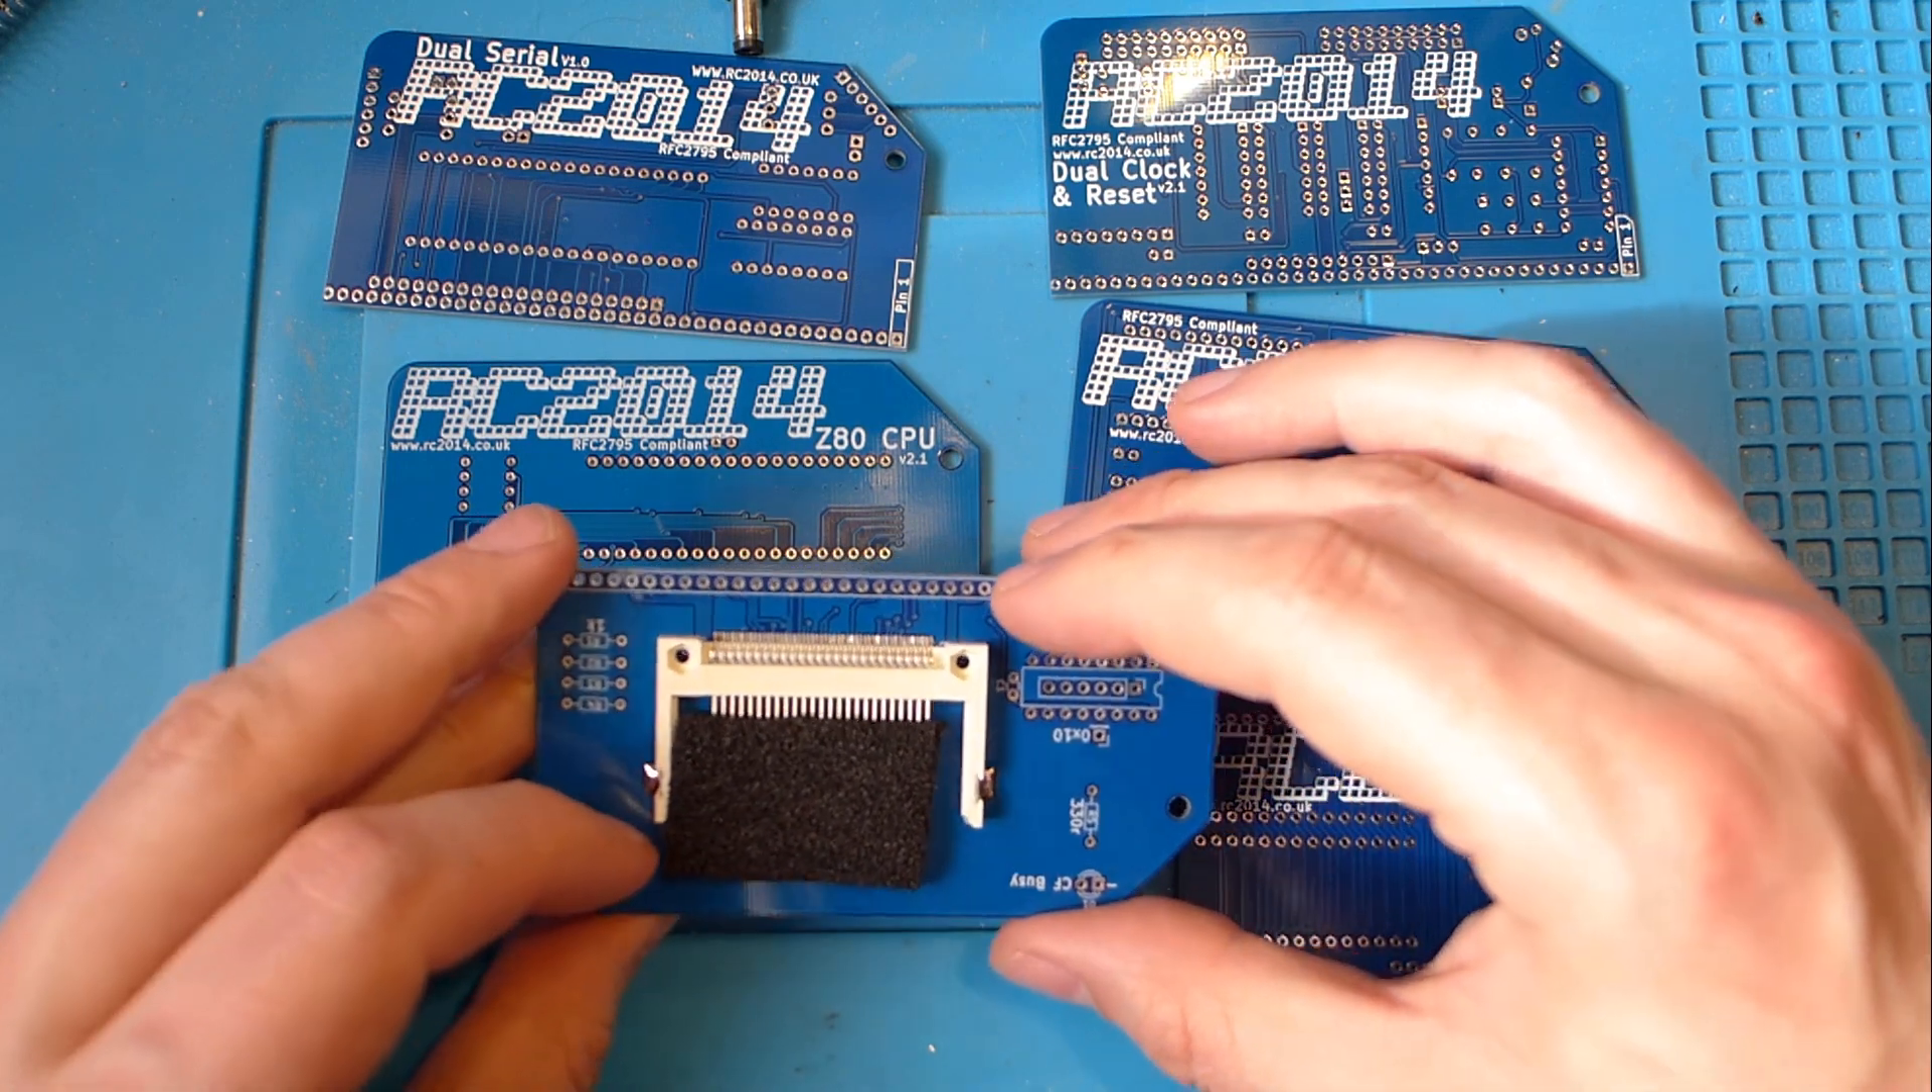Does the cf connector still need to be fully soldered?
No.